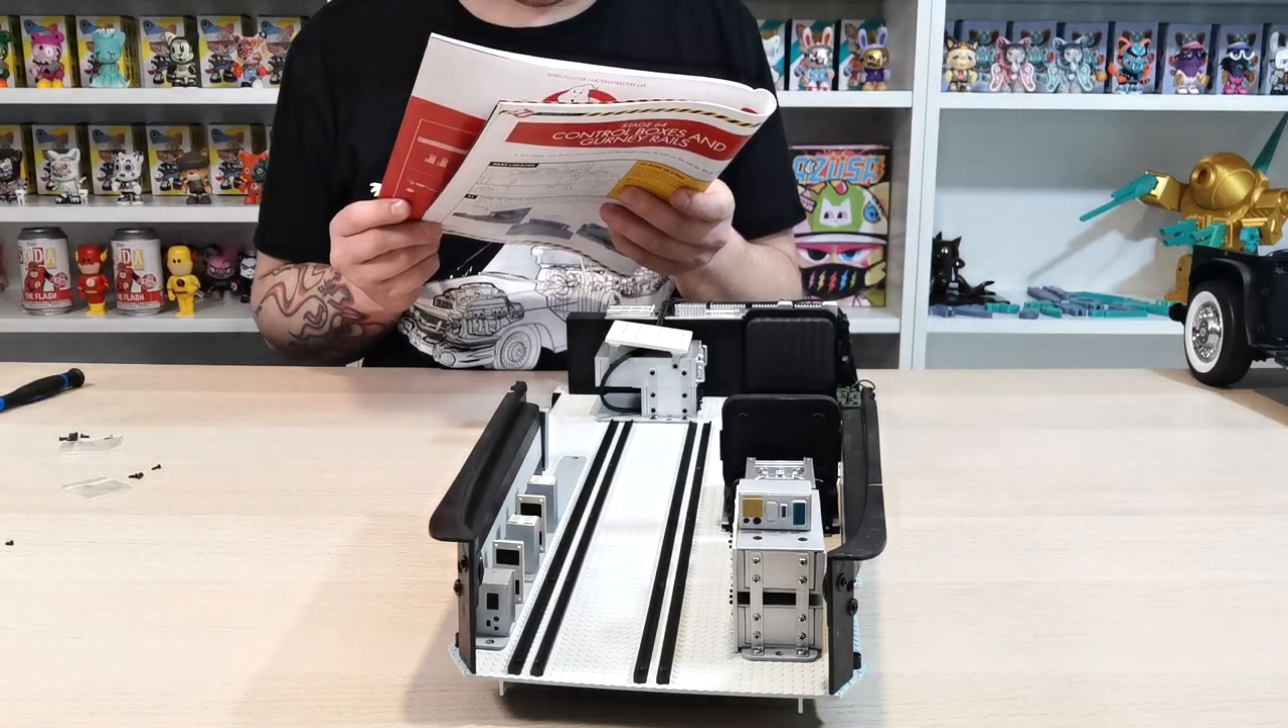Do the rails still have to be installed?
No.